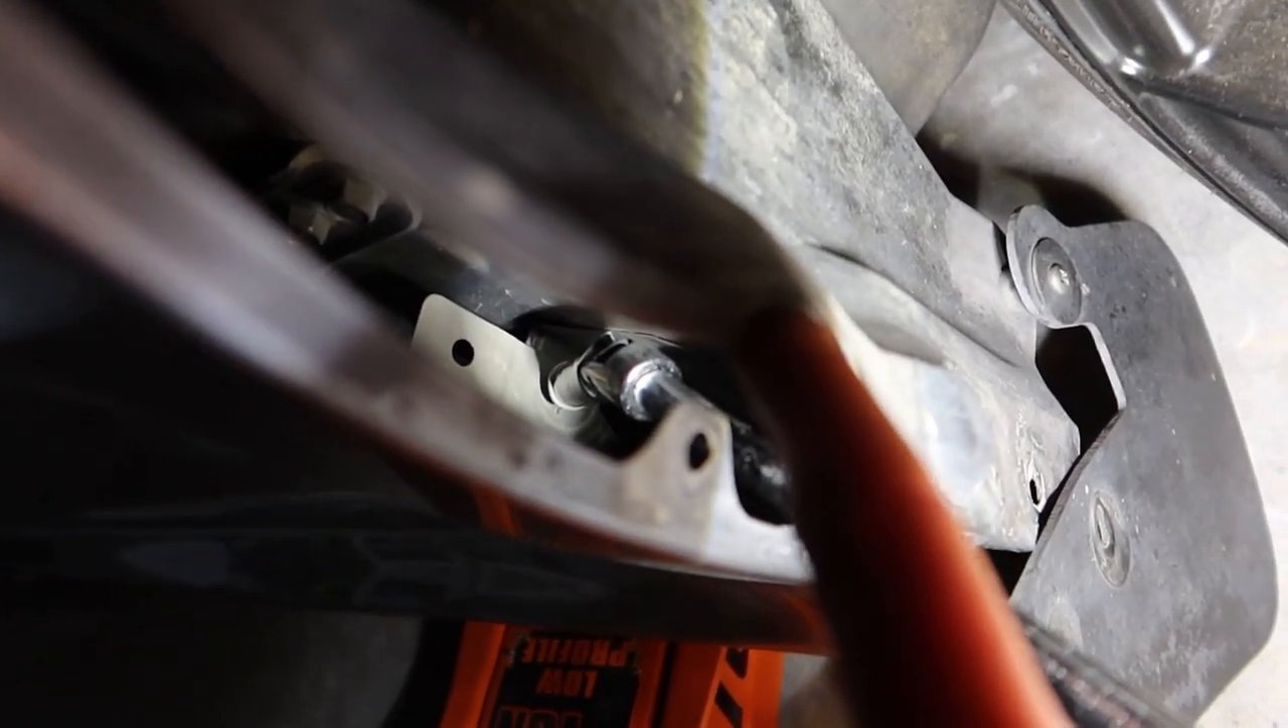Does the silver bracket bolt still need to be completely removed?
Yes.